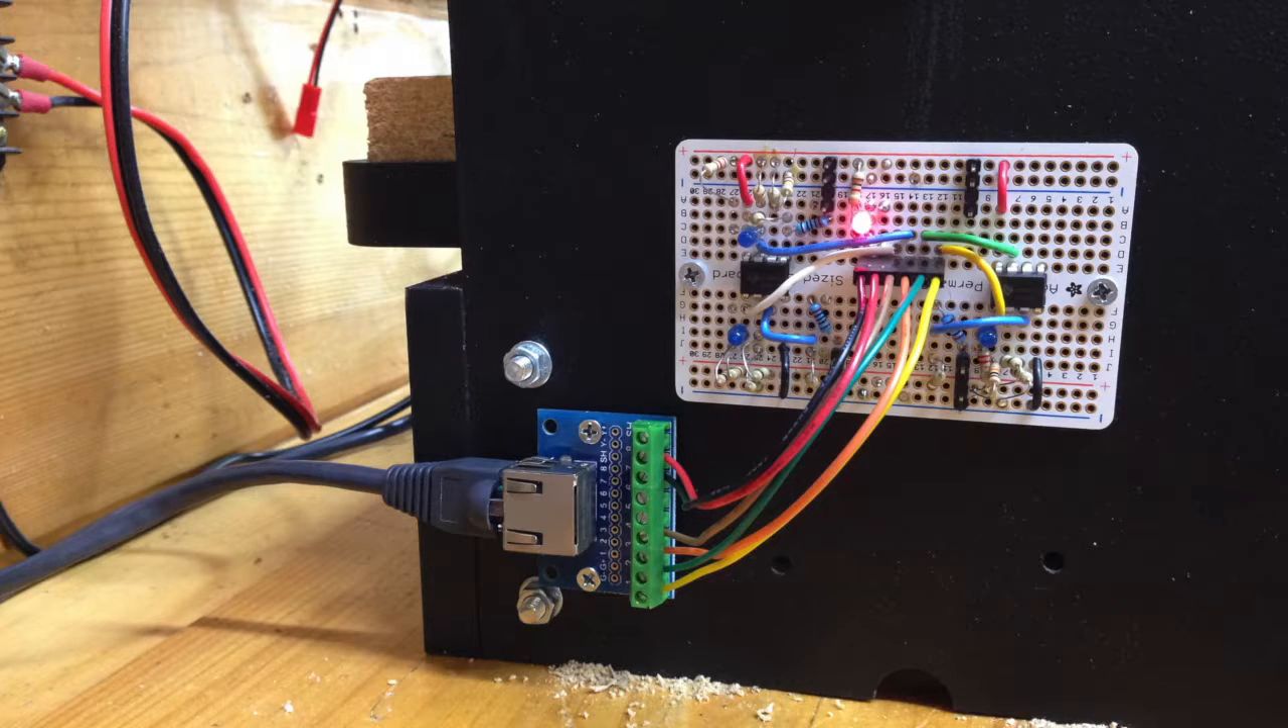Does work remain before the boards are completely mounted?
No.